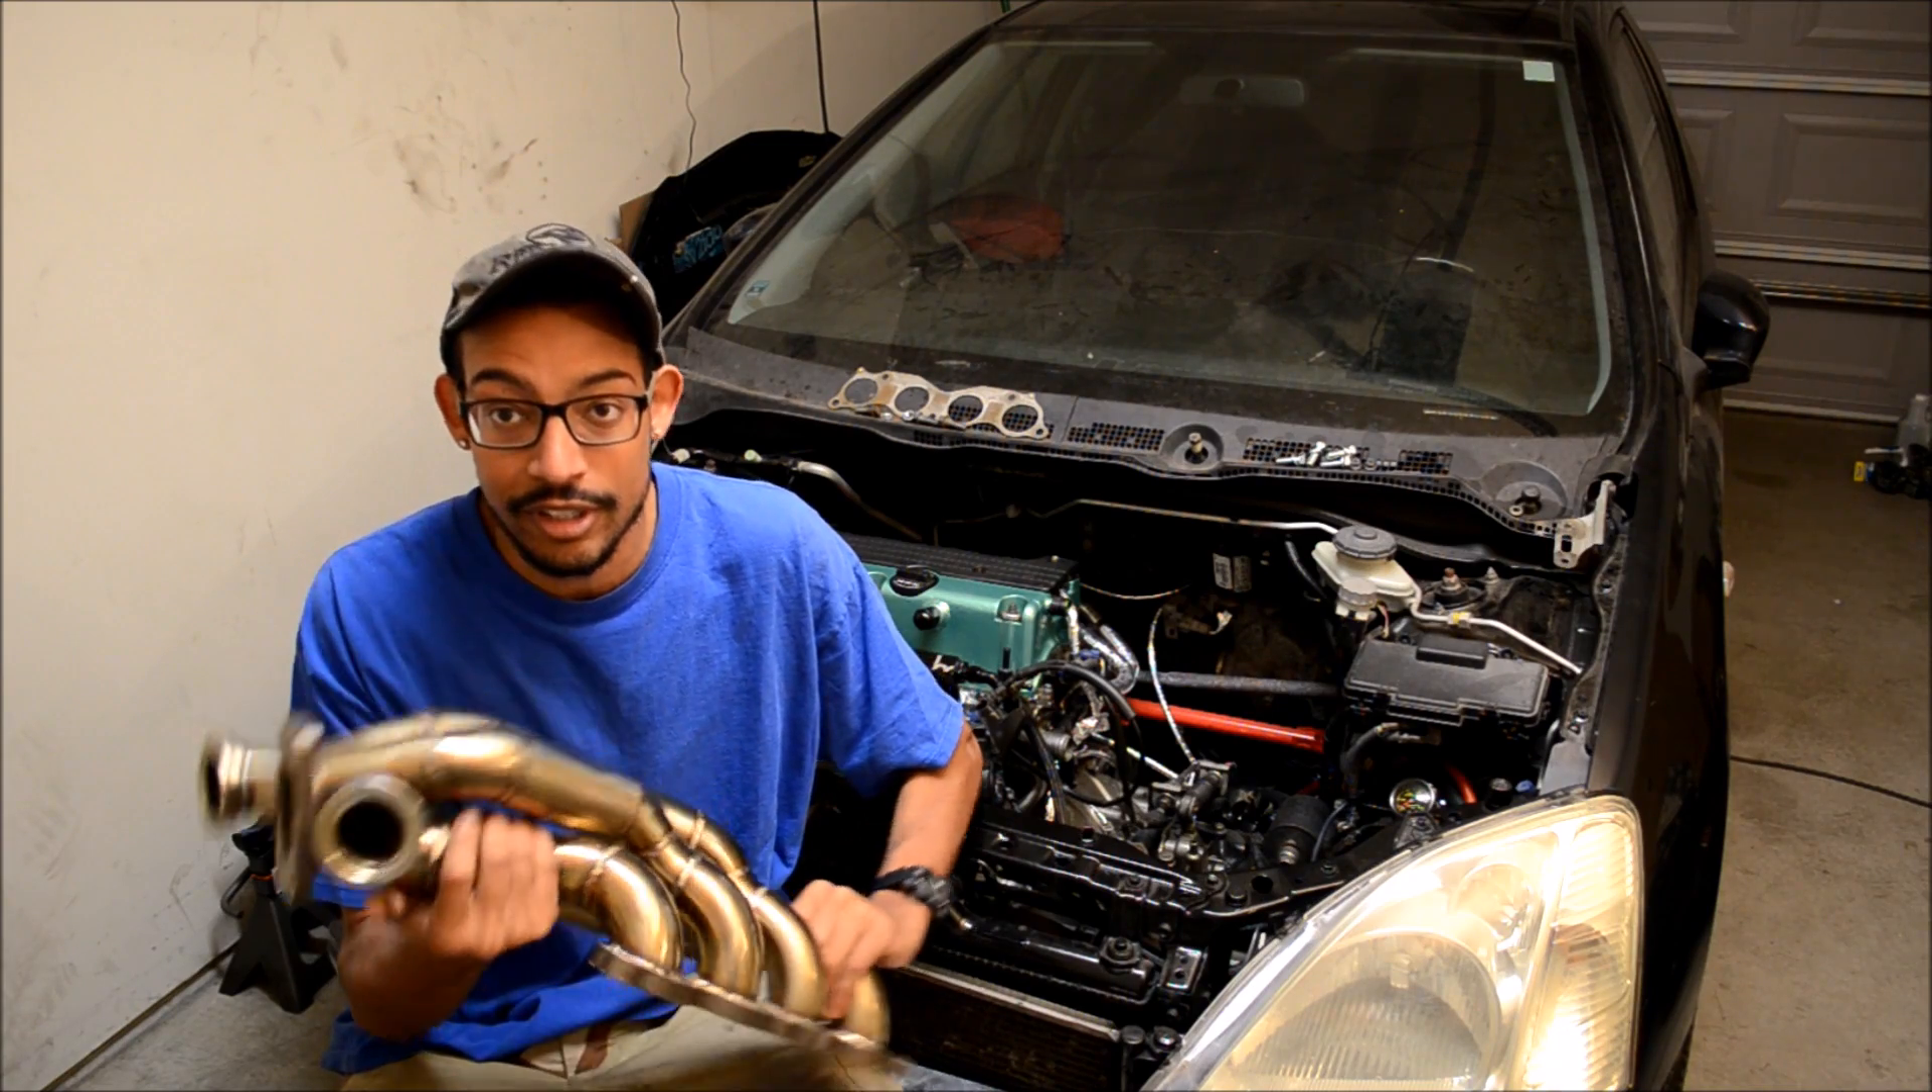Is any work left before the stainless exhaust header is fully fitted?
Yes.